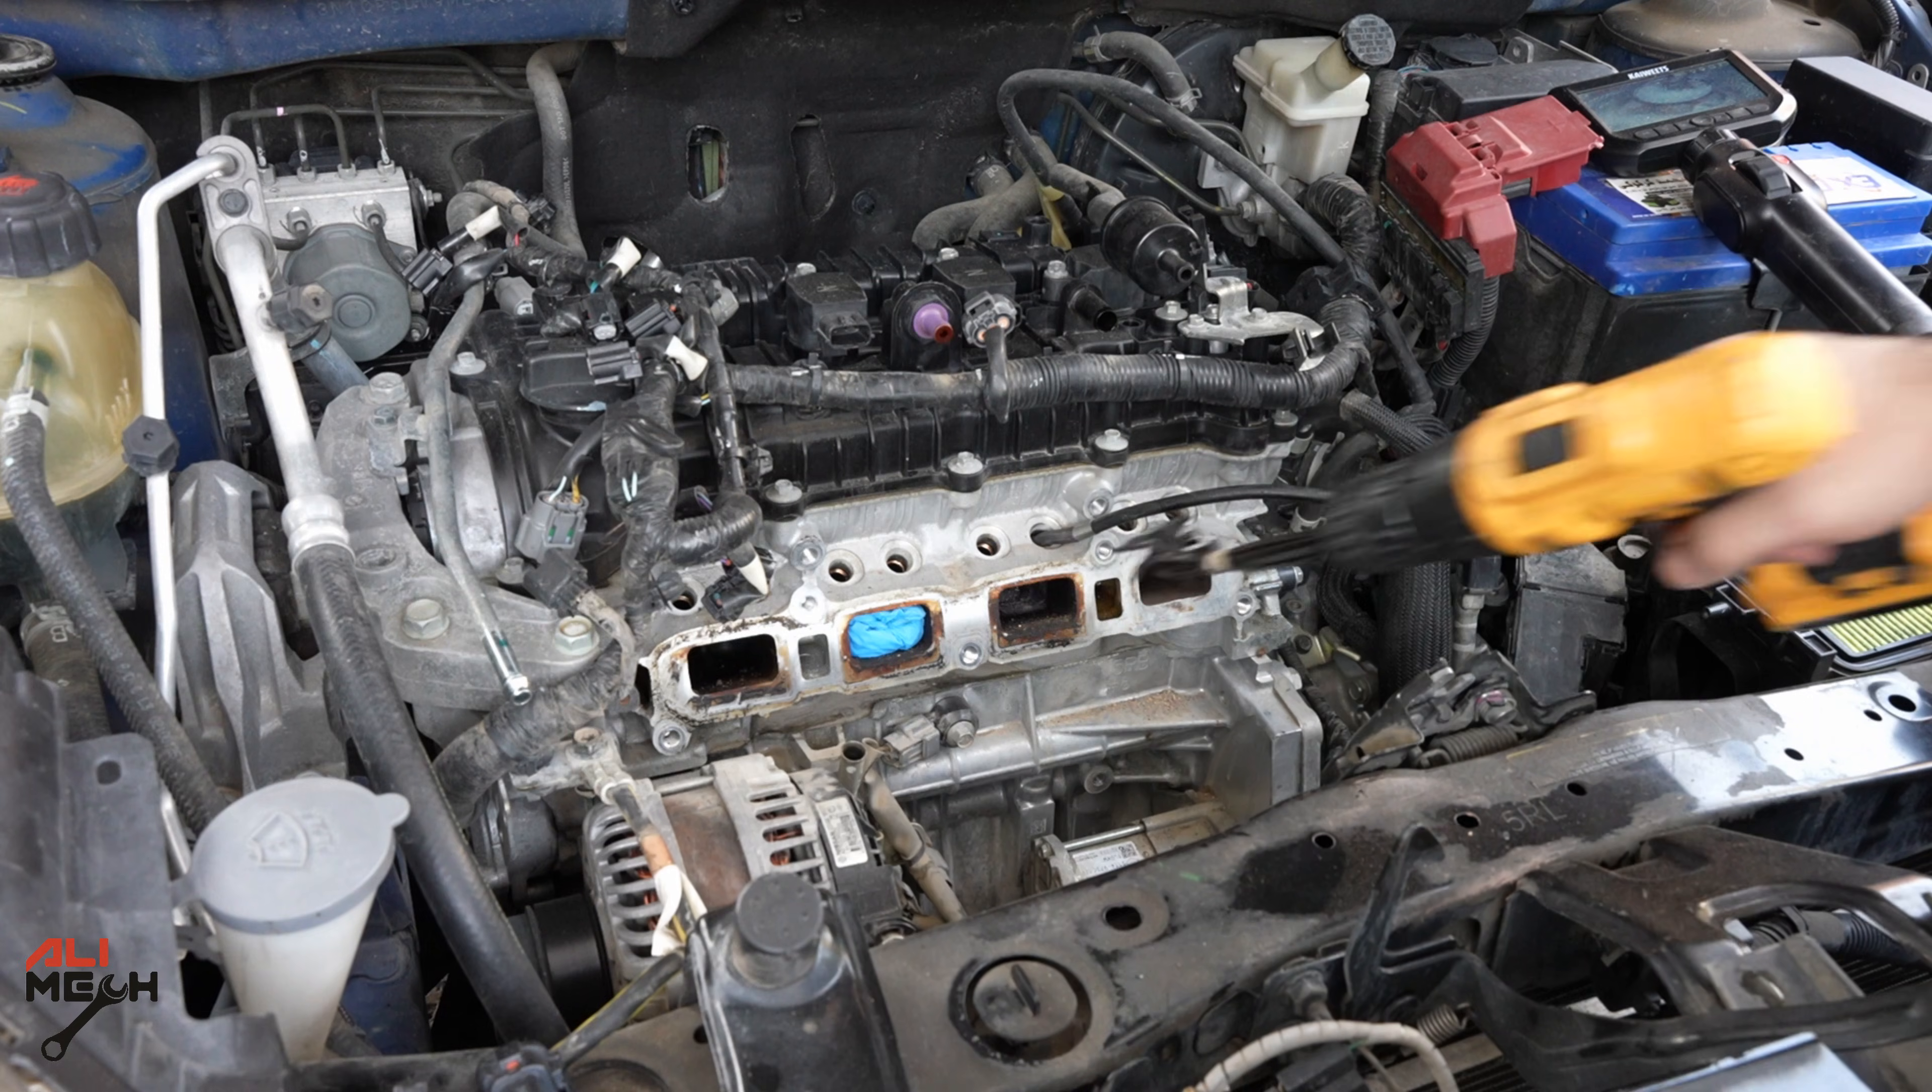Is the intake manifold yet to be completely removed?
No.